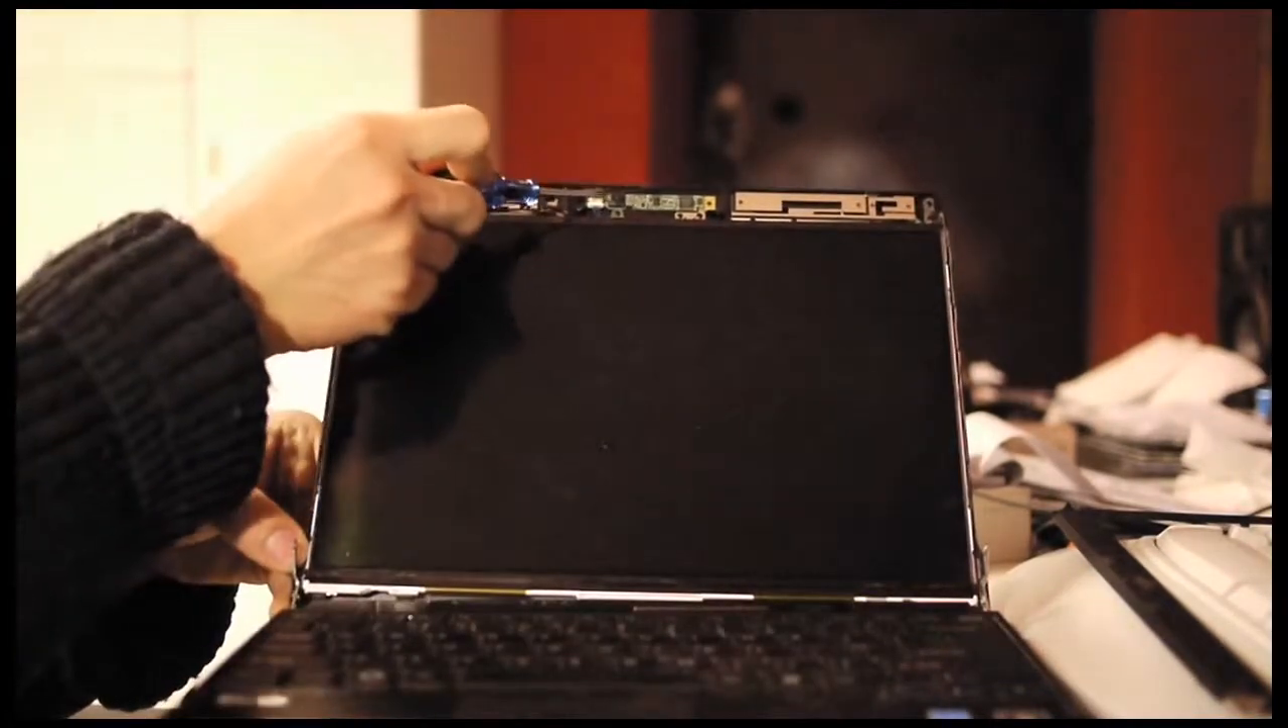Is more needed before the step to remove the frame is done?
No.